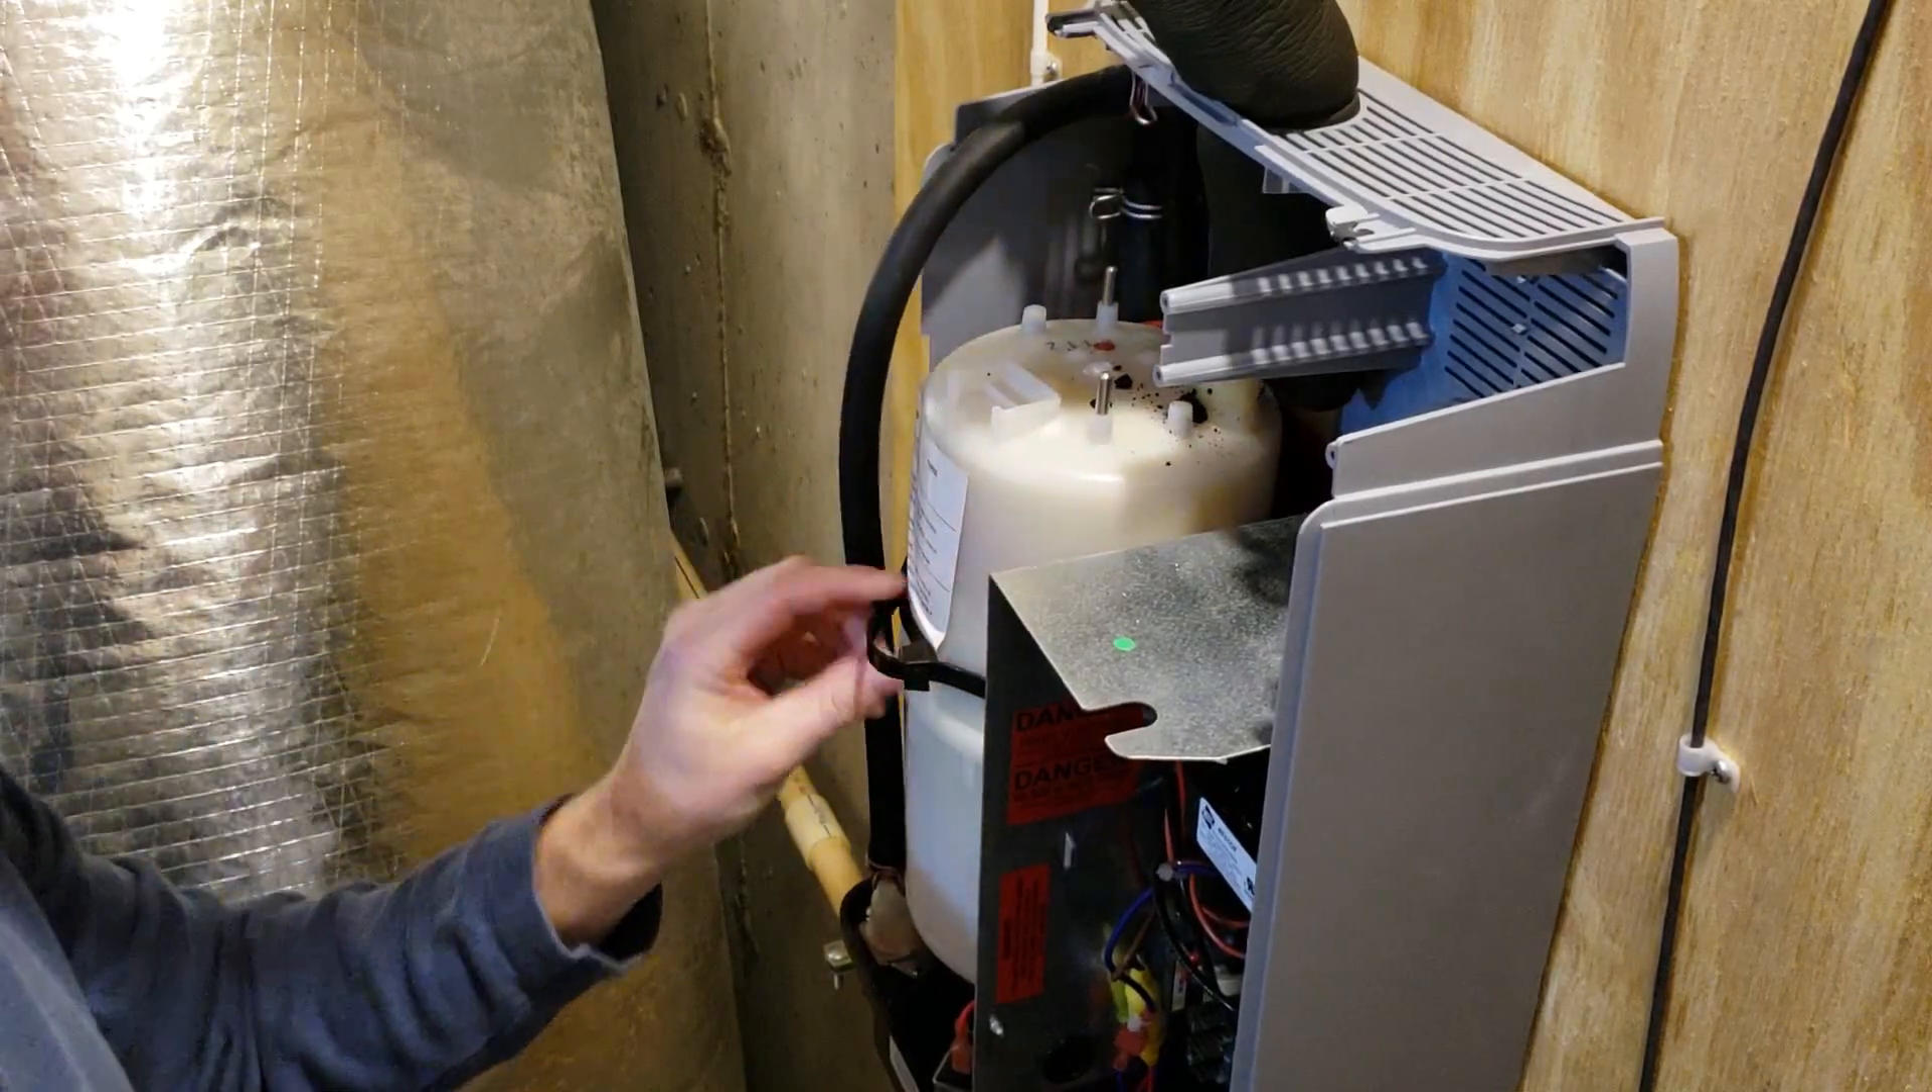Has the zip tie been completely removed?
No.